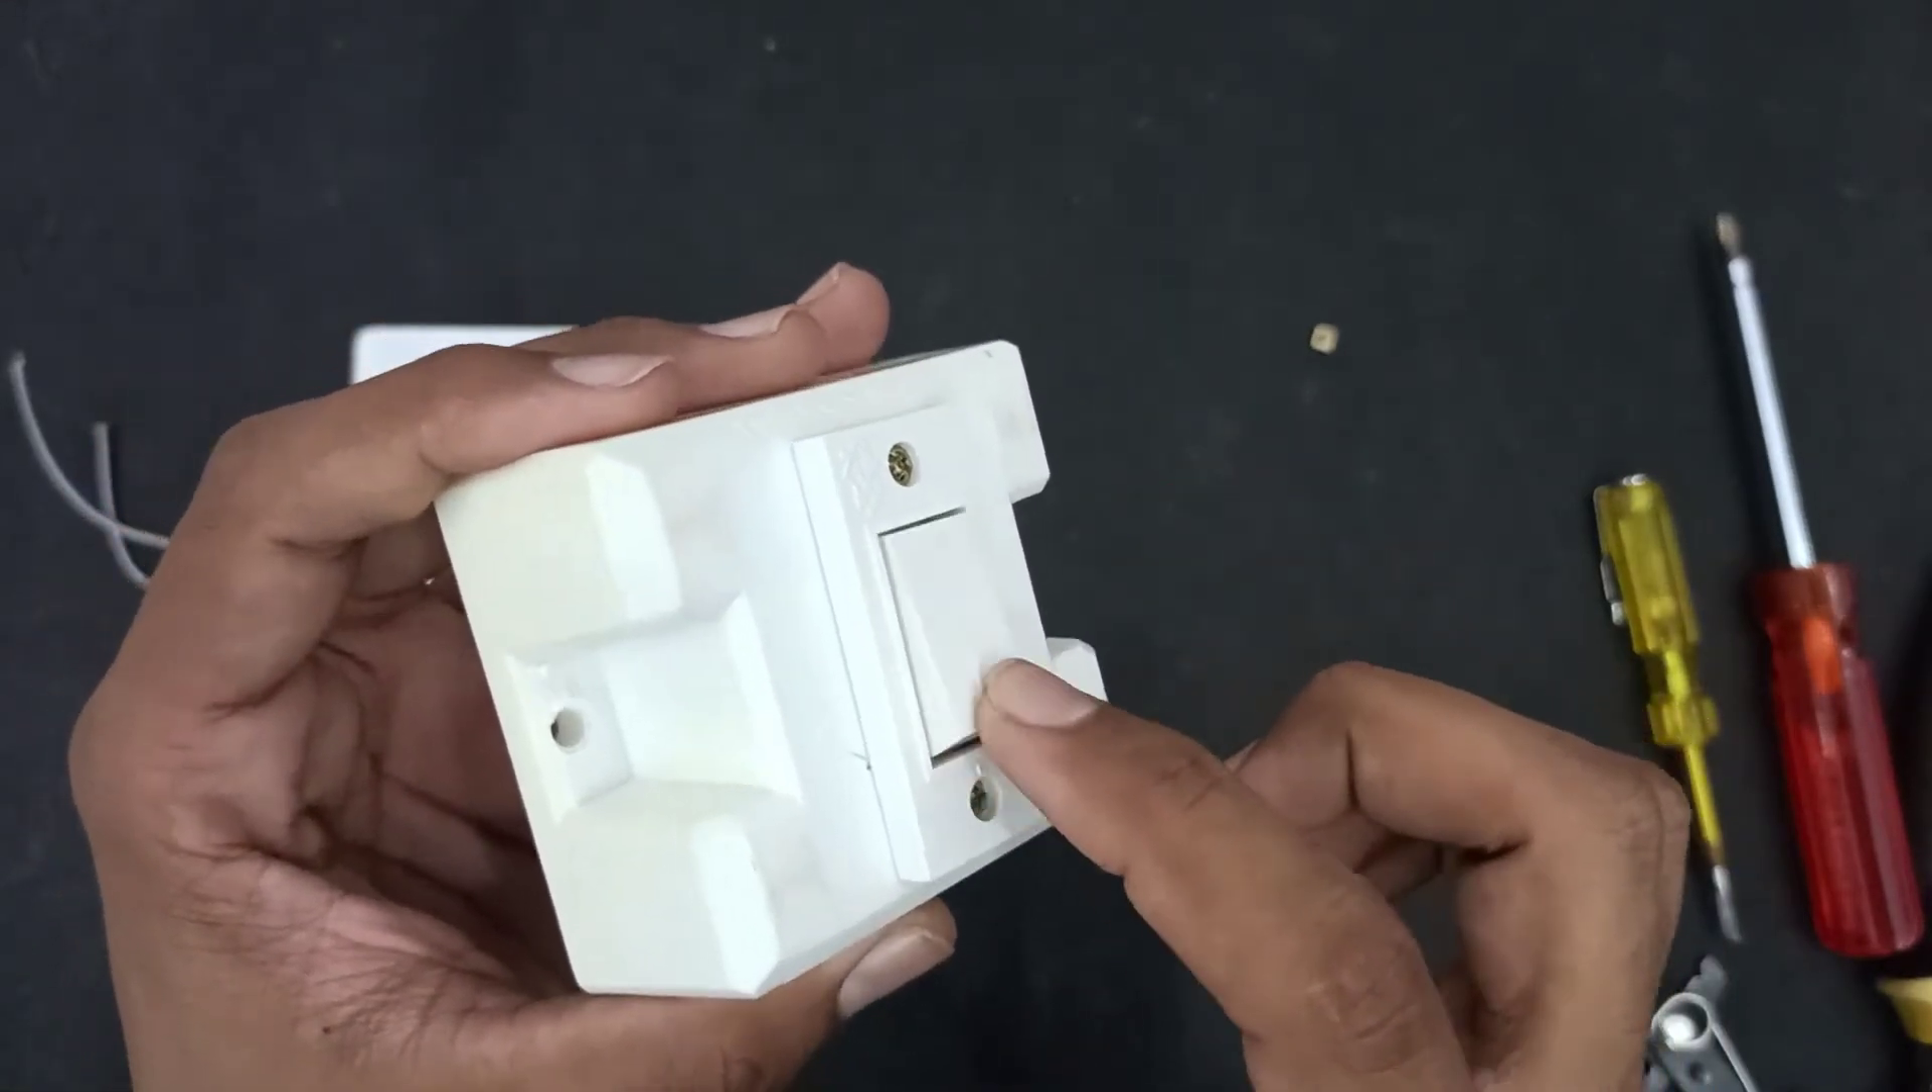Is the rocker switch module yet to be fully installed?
No.